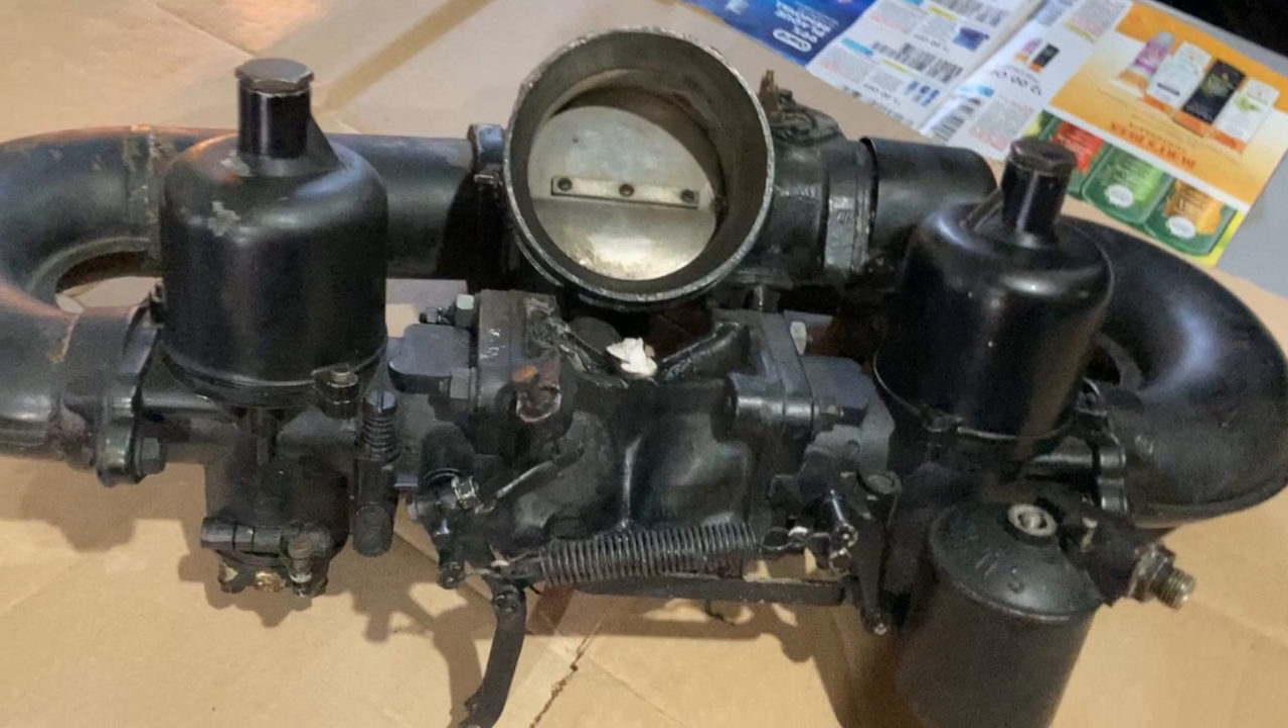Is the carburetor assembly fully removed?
Yes.